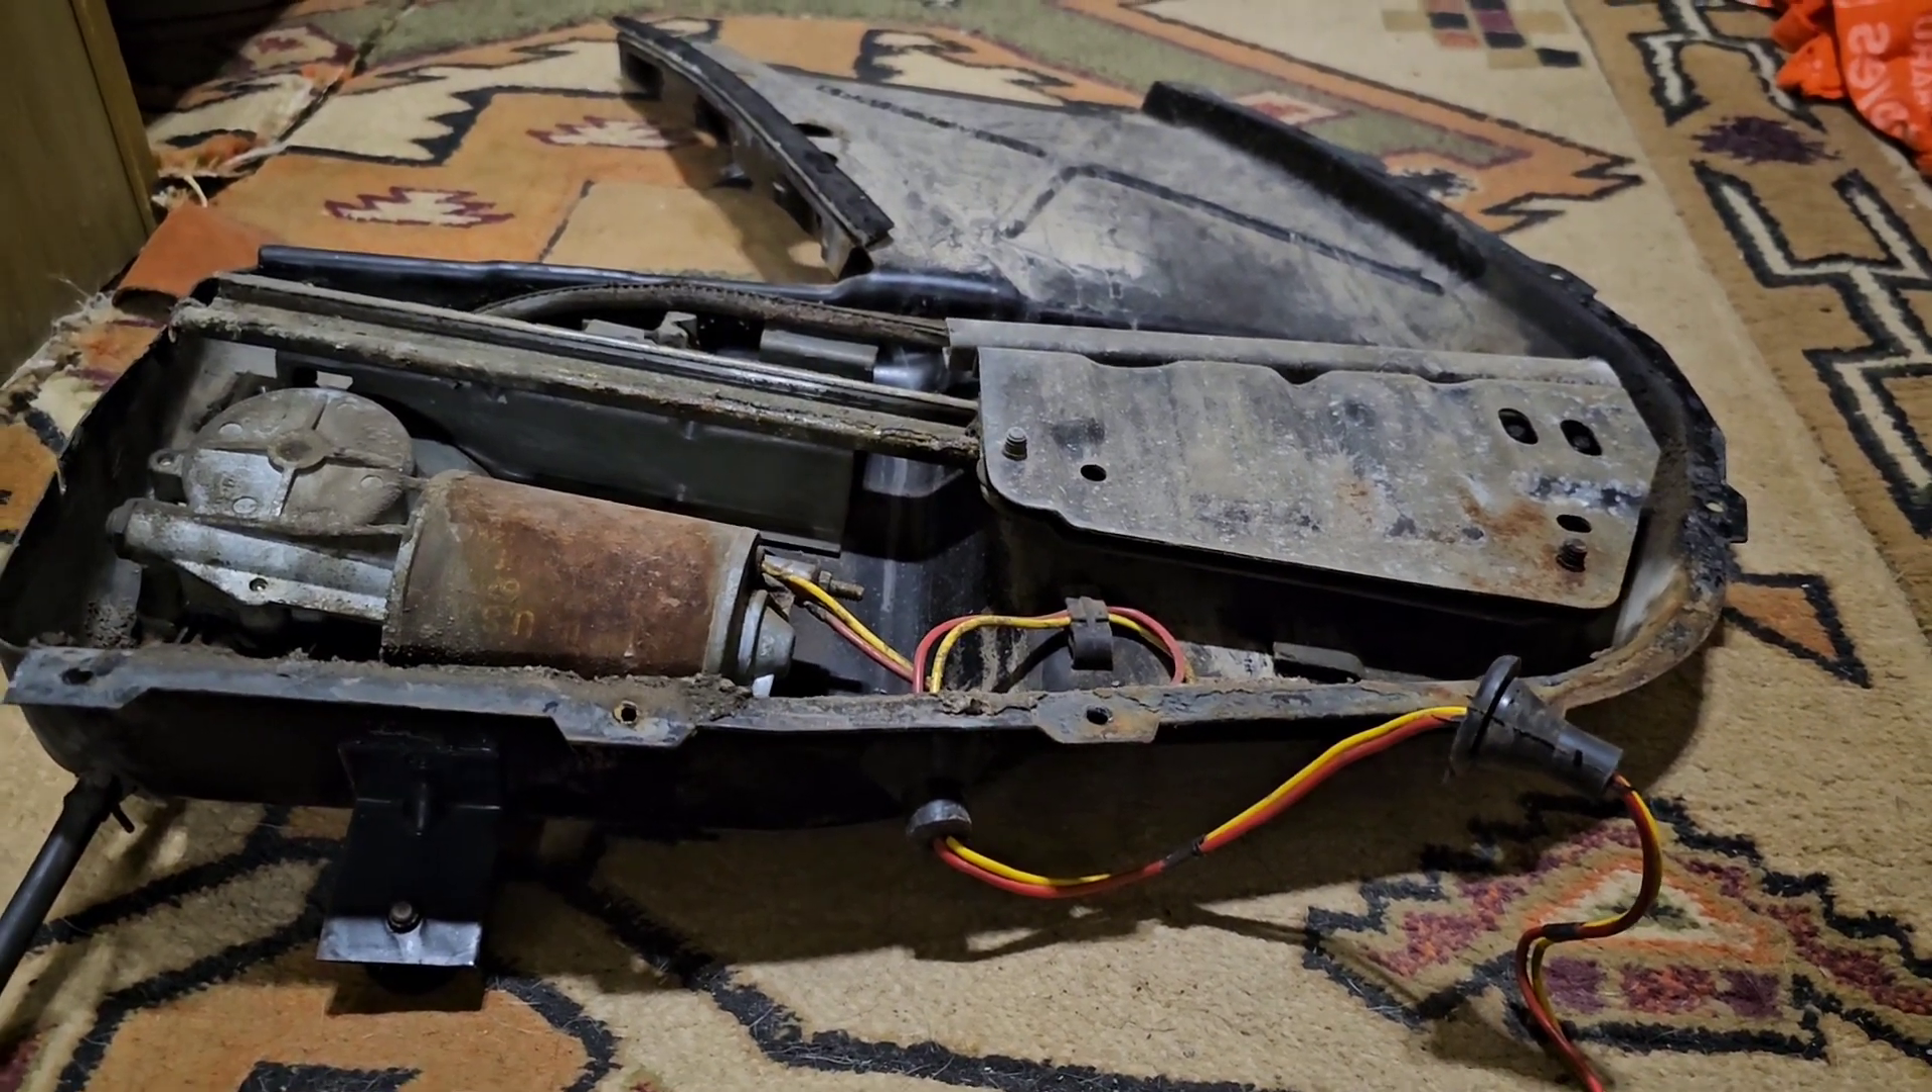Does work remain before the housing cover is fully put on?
Yes.